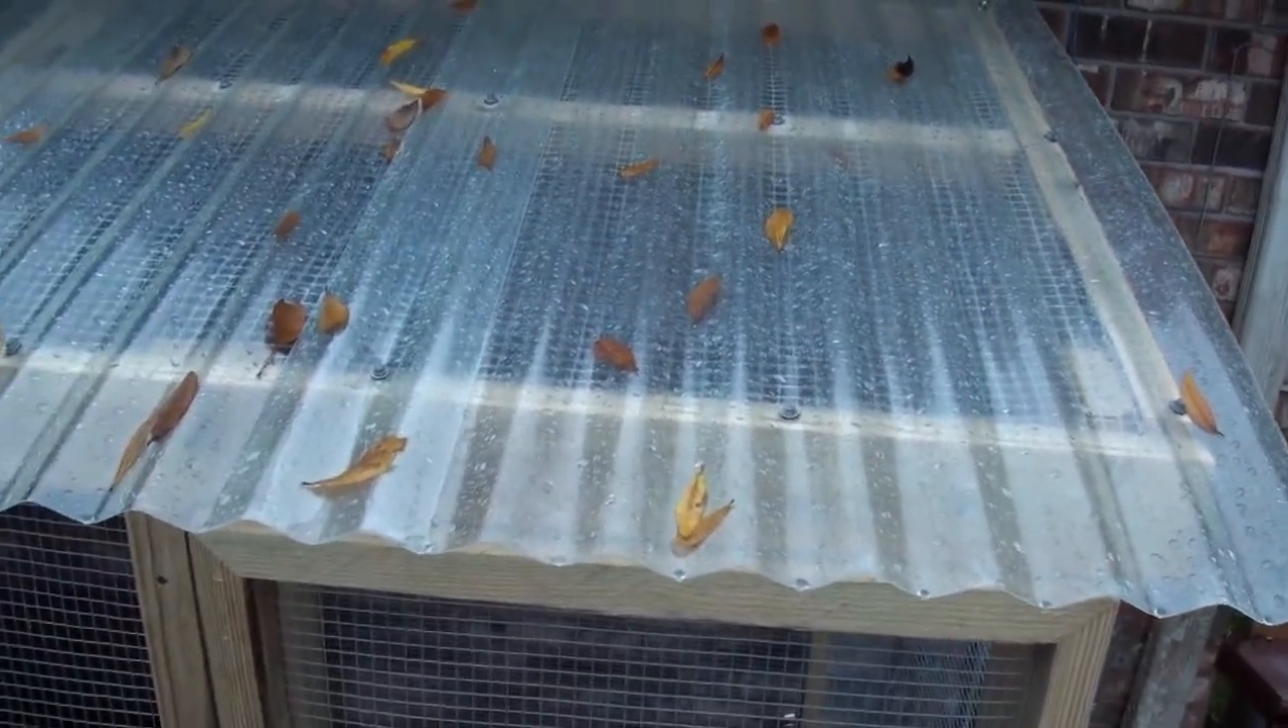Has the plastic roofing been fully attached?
Yes.